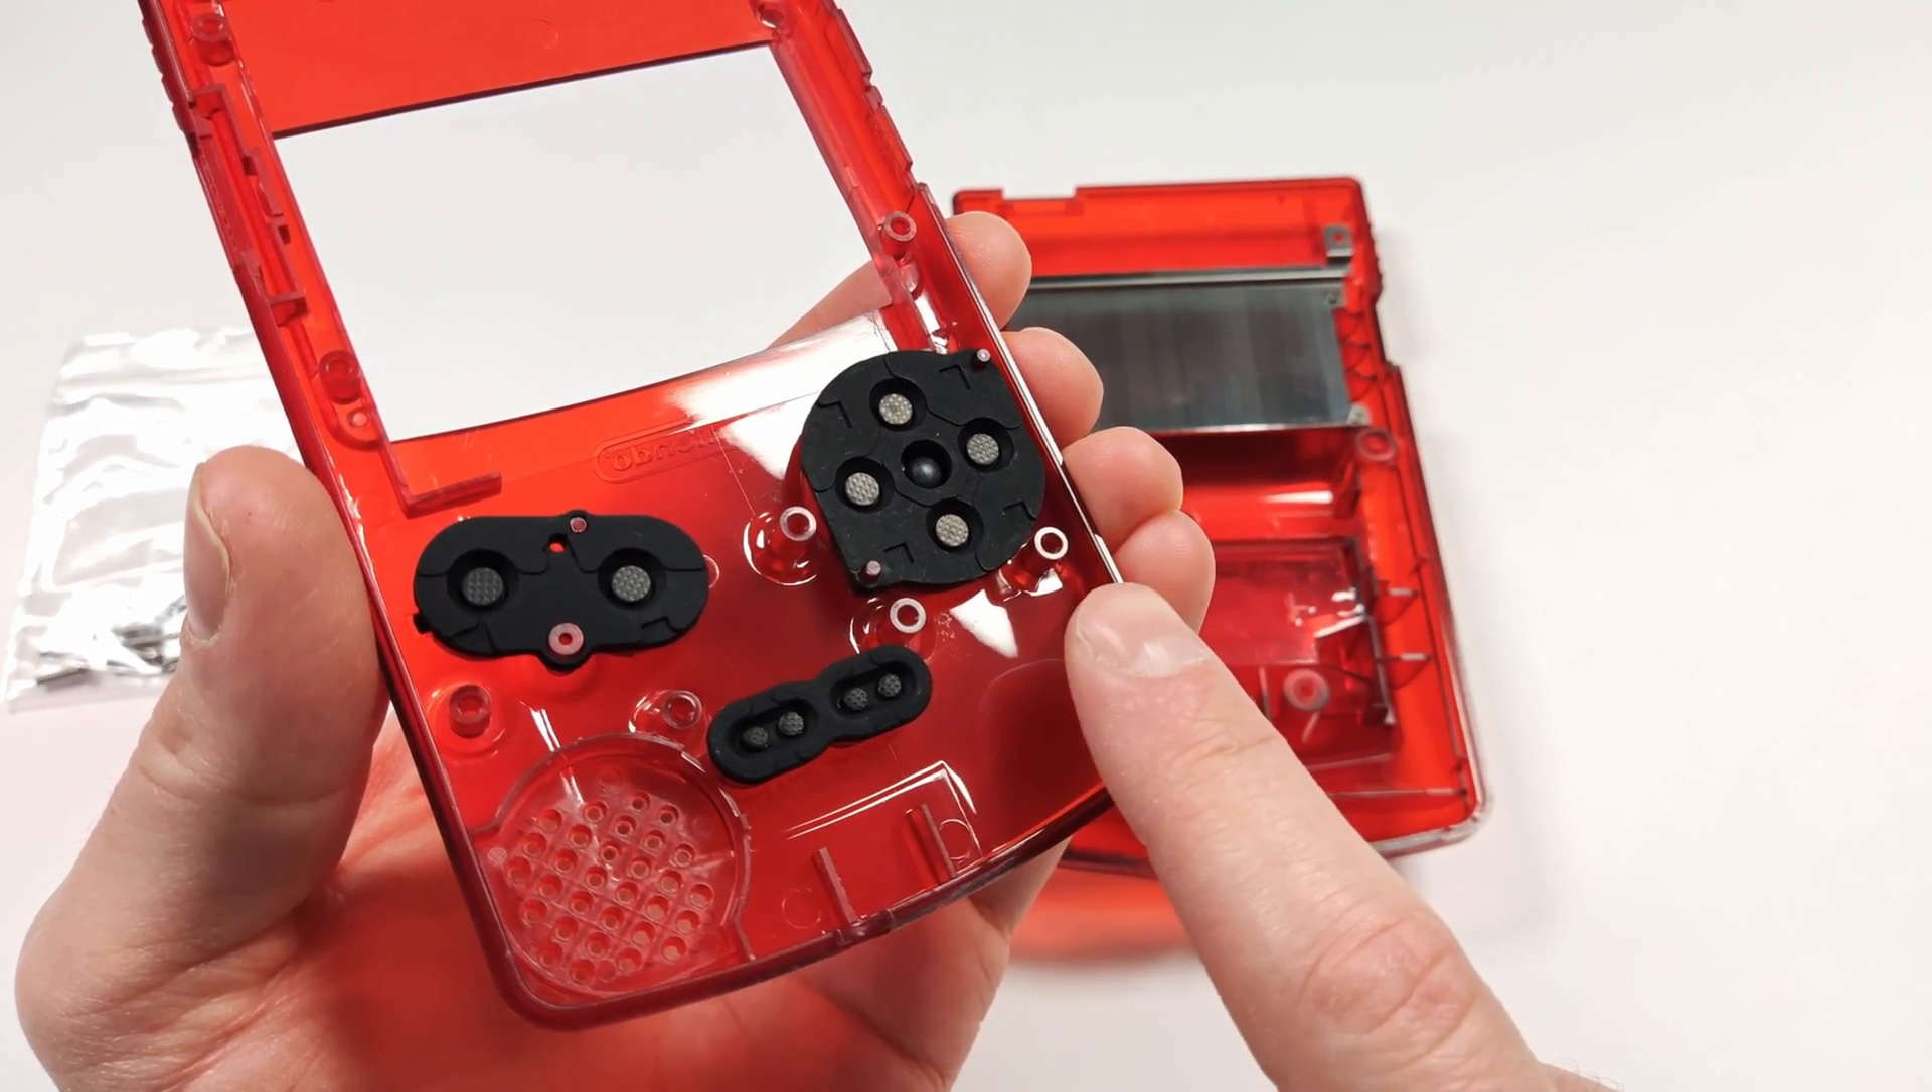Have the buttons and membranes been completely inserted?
Yes.